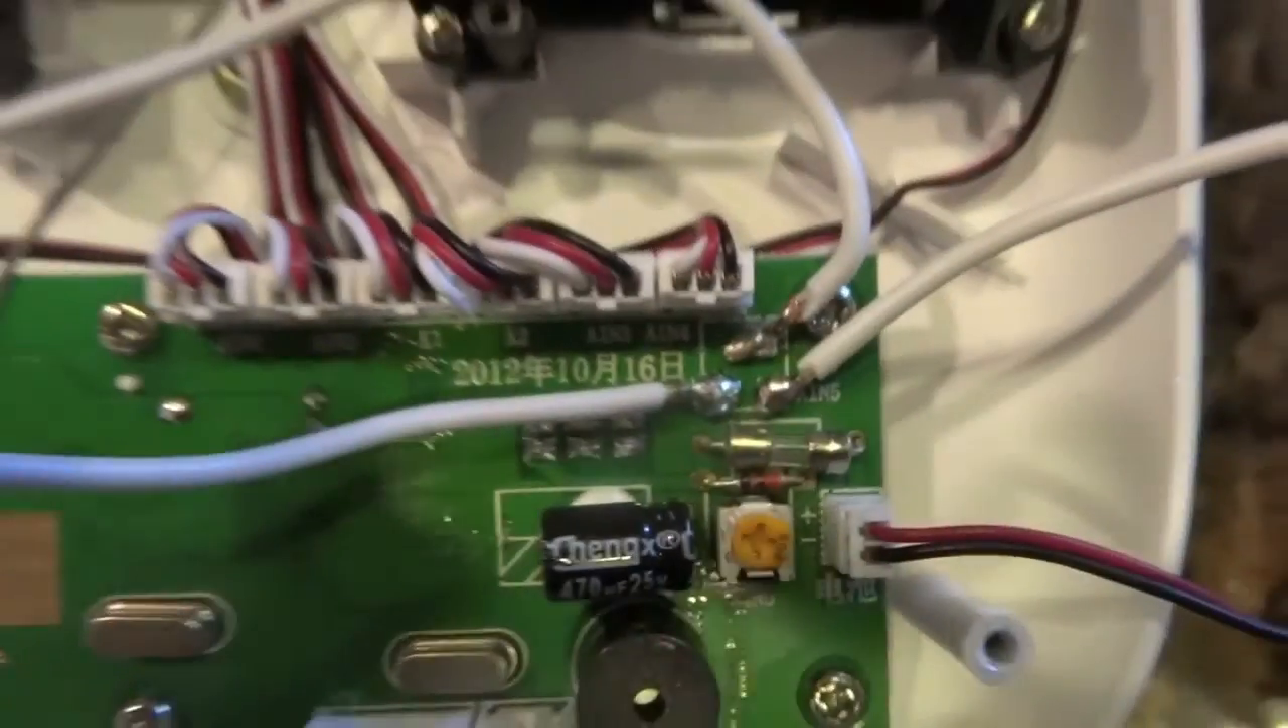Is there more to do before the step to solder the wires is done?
No.